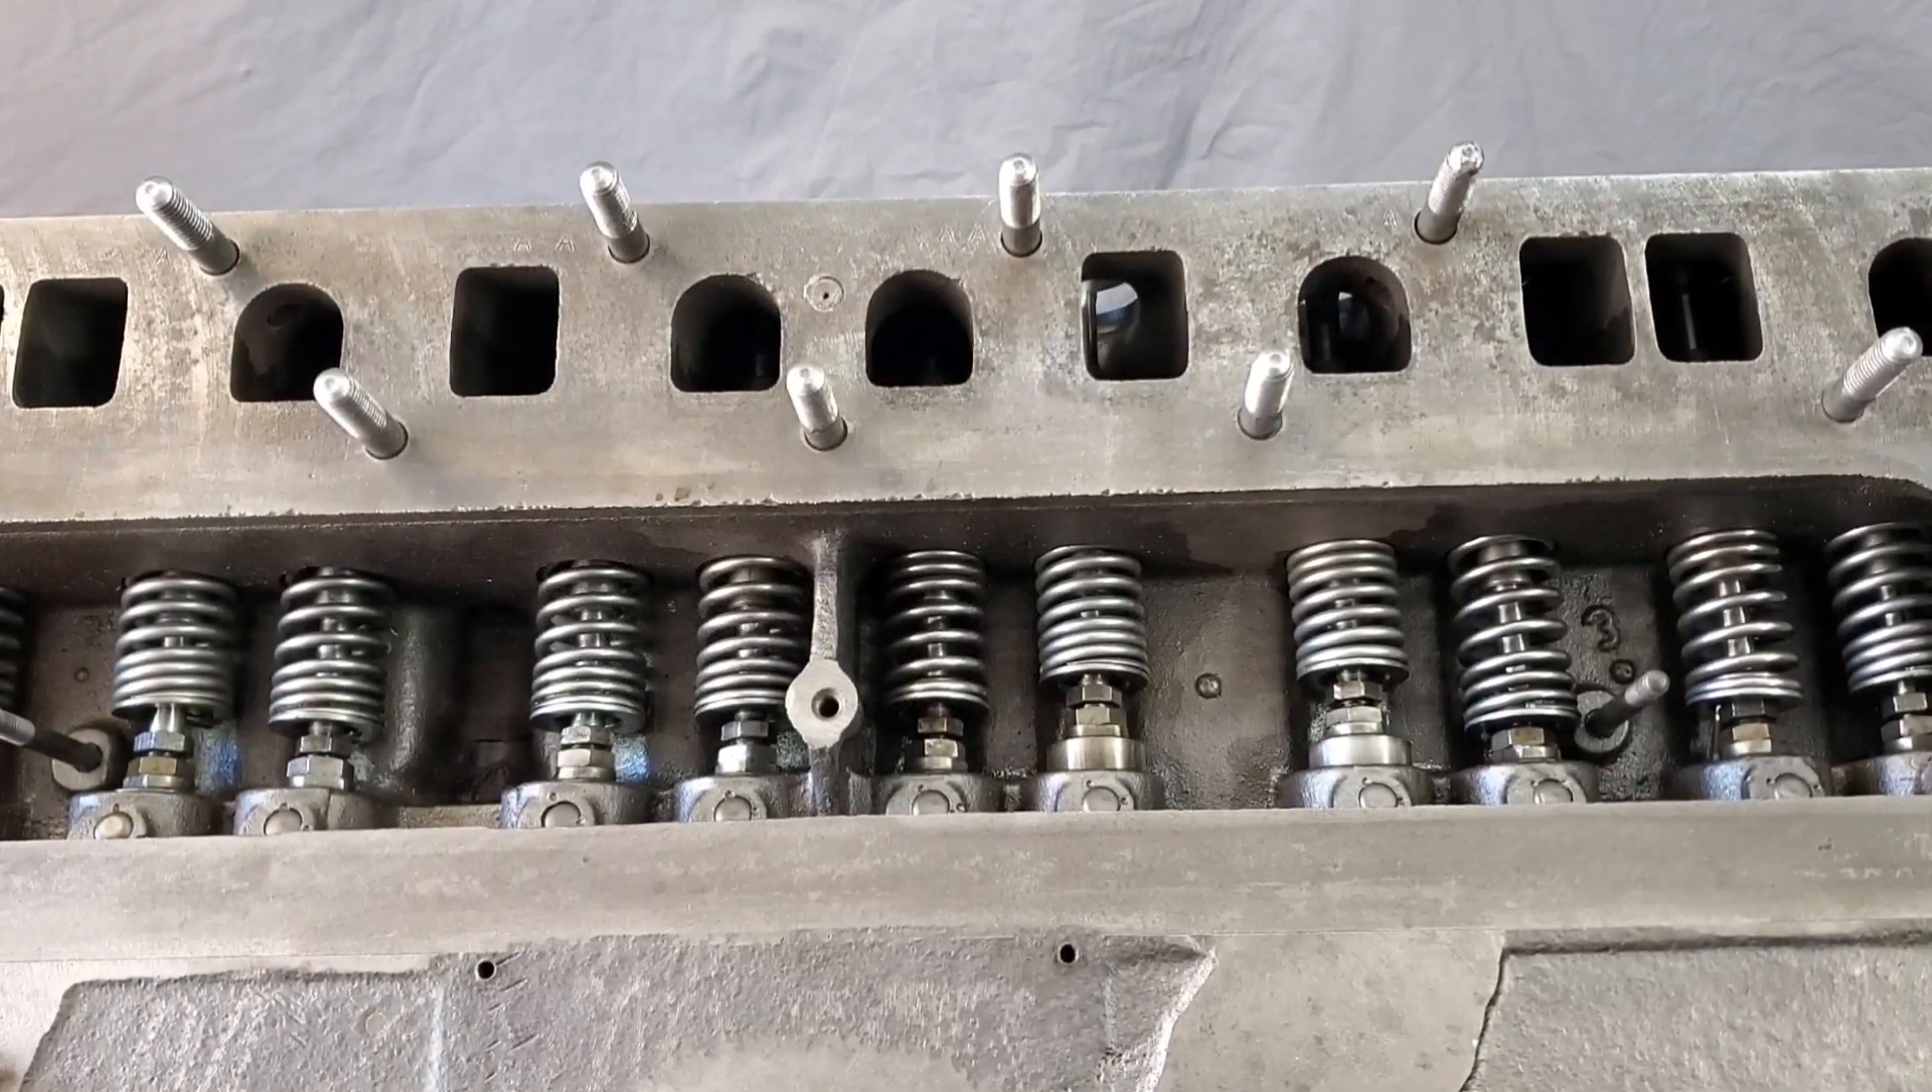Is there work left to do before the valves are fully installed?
No.